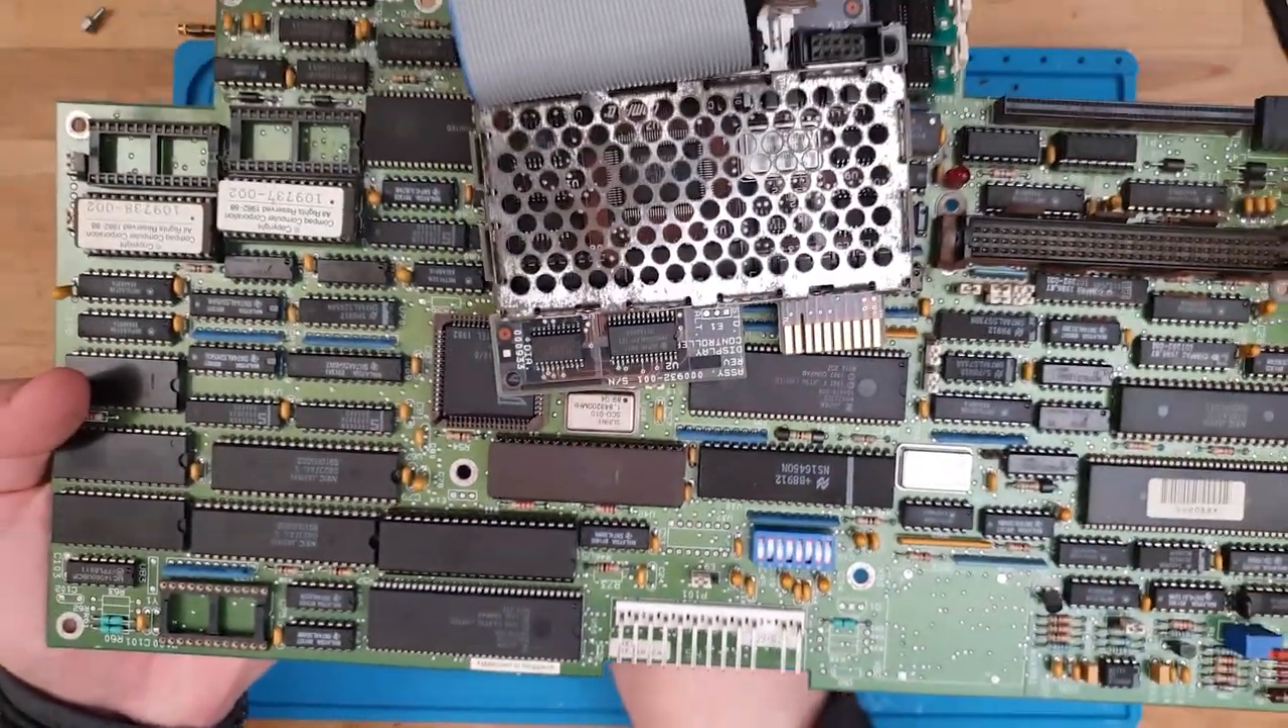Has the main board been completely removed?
Yes.